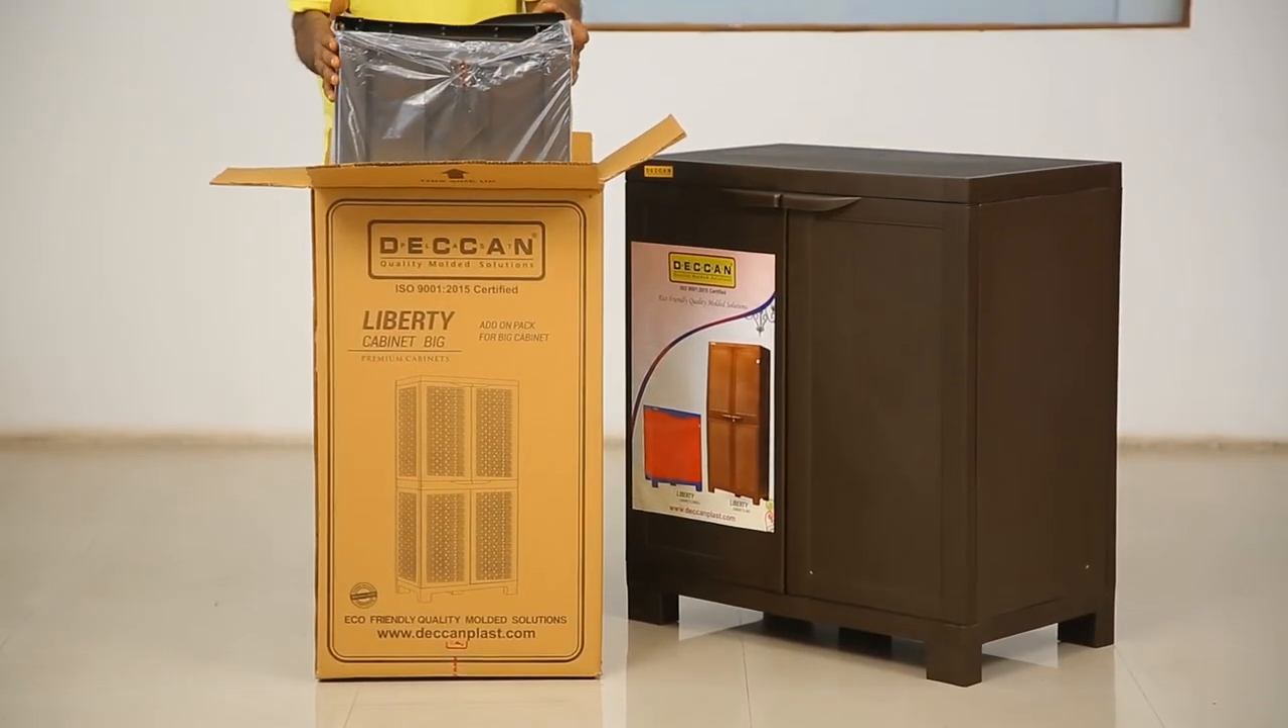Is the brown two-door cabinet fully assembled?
Yes.